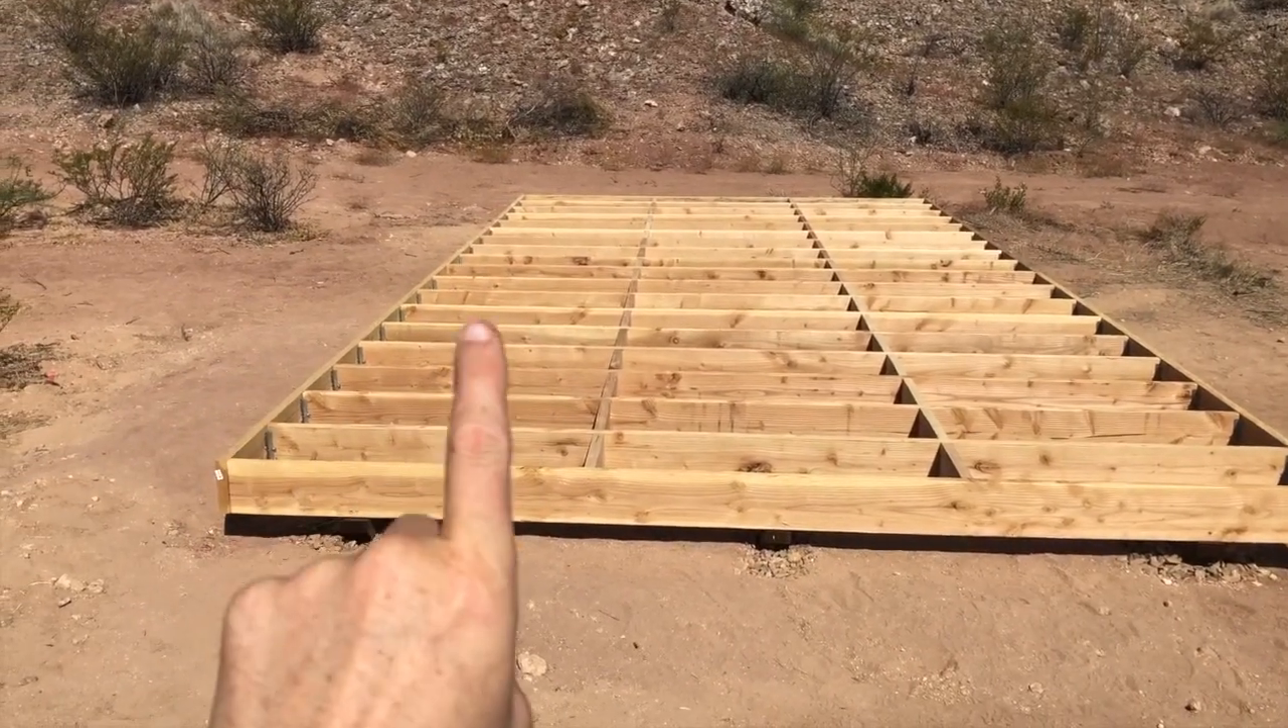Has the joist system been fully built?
Yes.